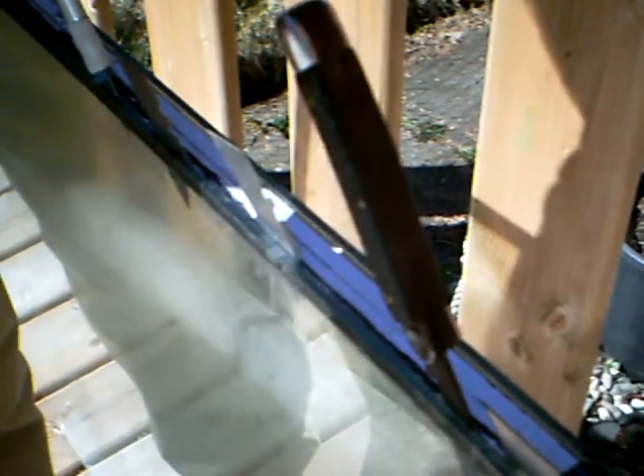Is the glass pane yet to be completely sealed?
Yes.